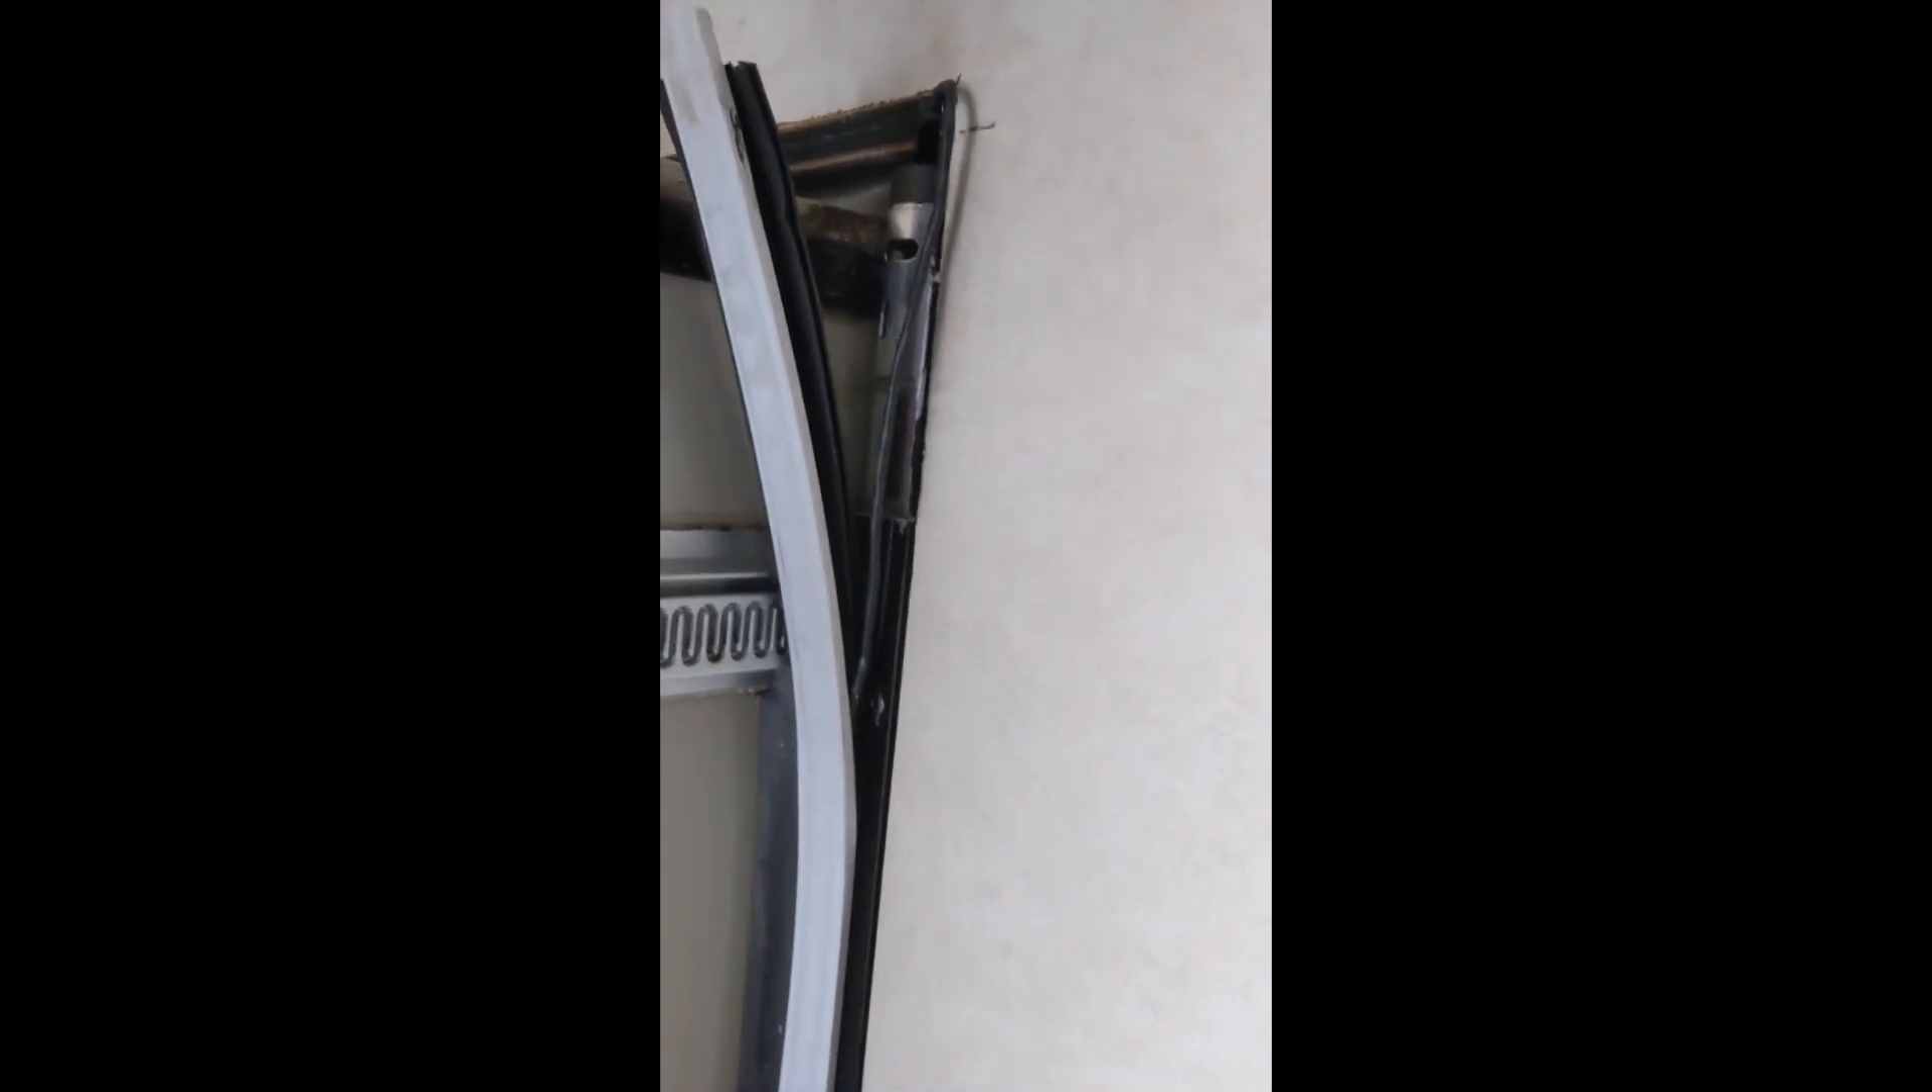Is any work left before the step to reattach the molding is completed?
Yes.